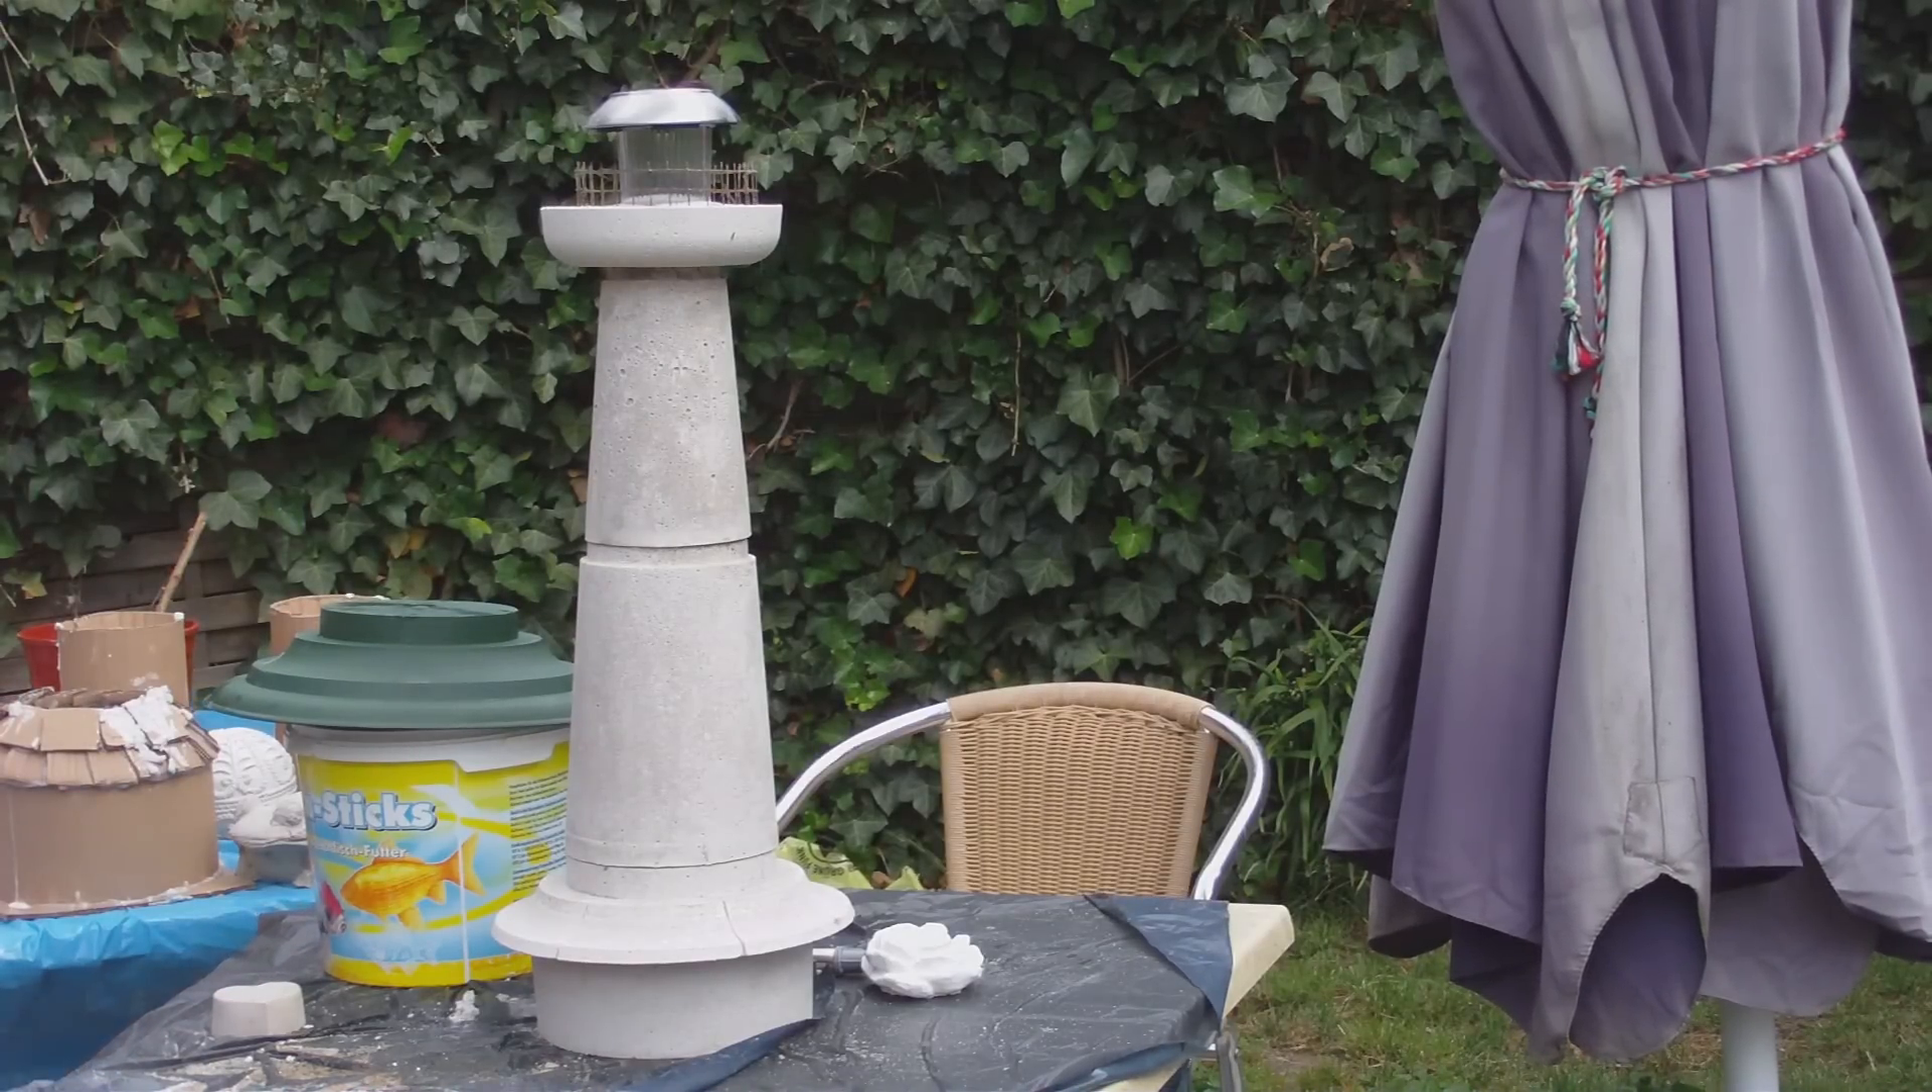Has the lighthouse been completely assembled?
Yes.